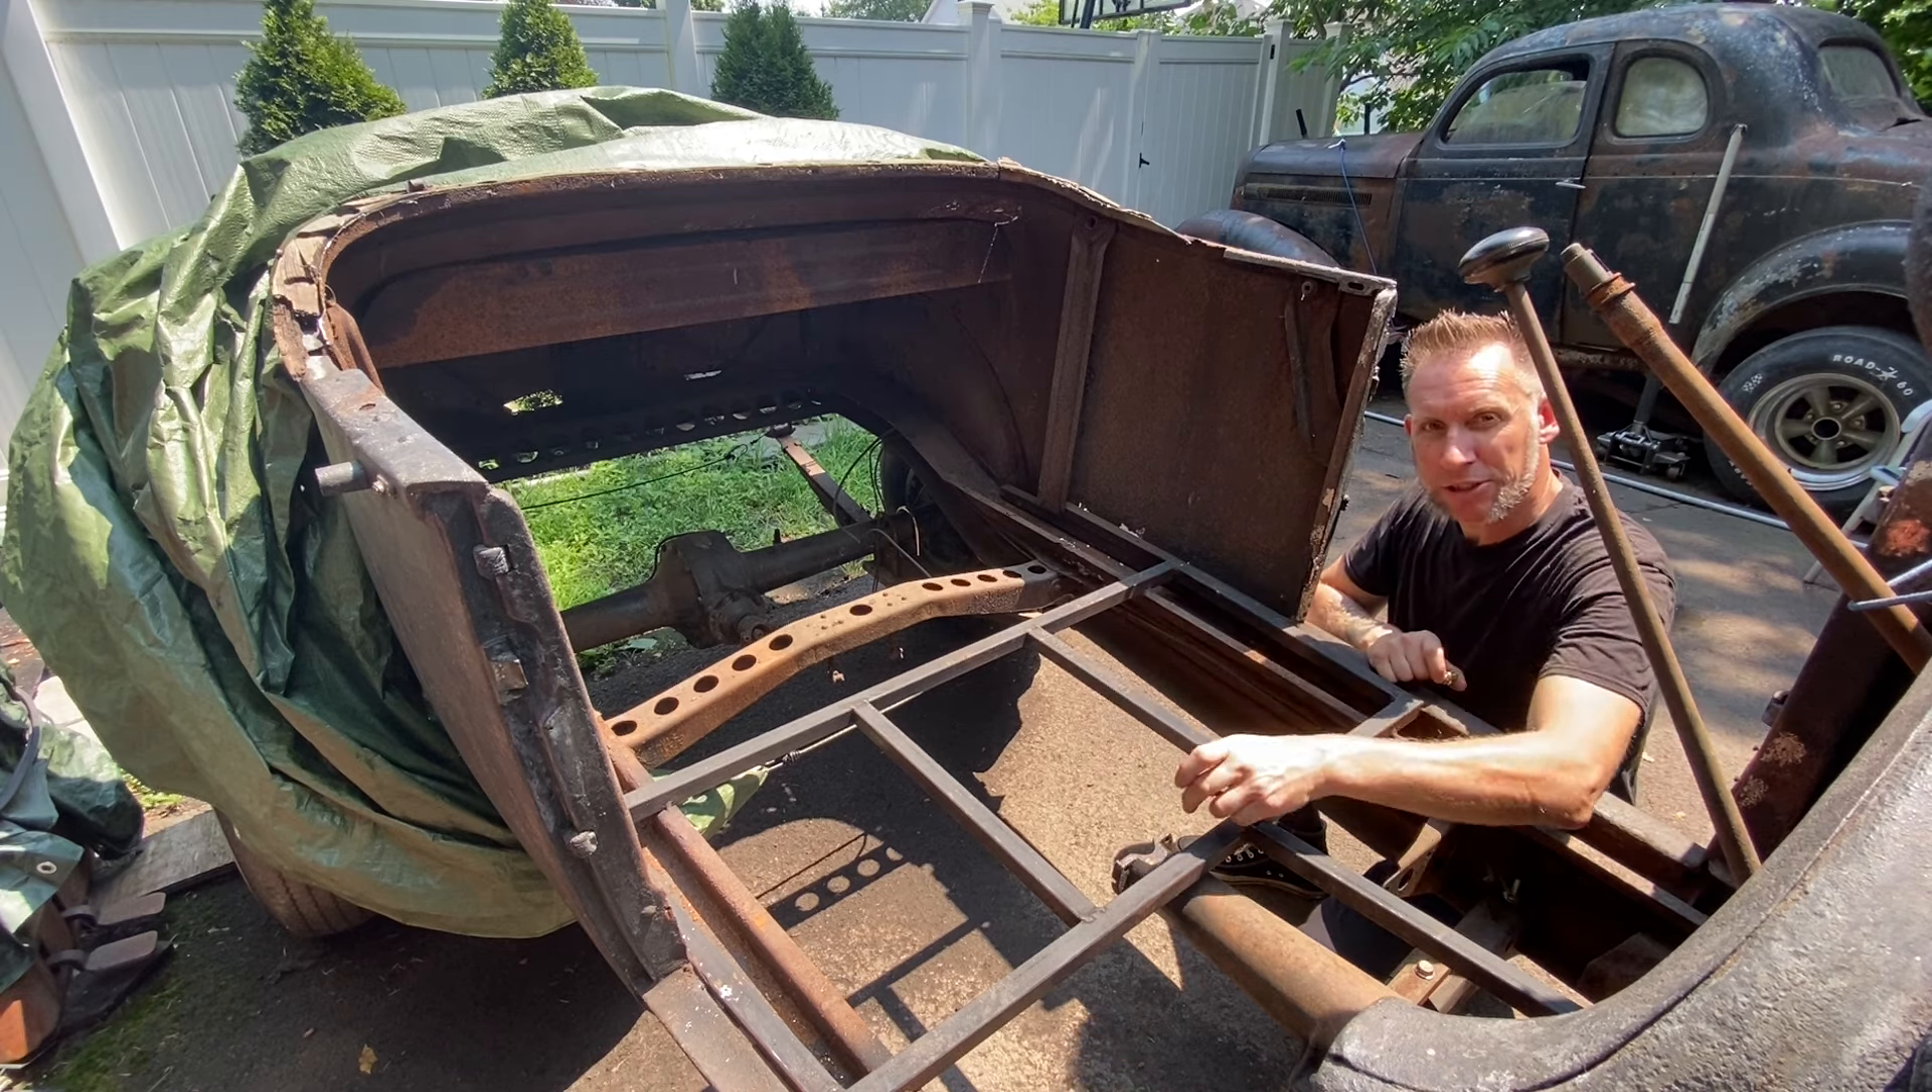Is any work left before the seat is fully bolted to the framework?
Yes.